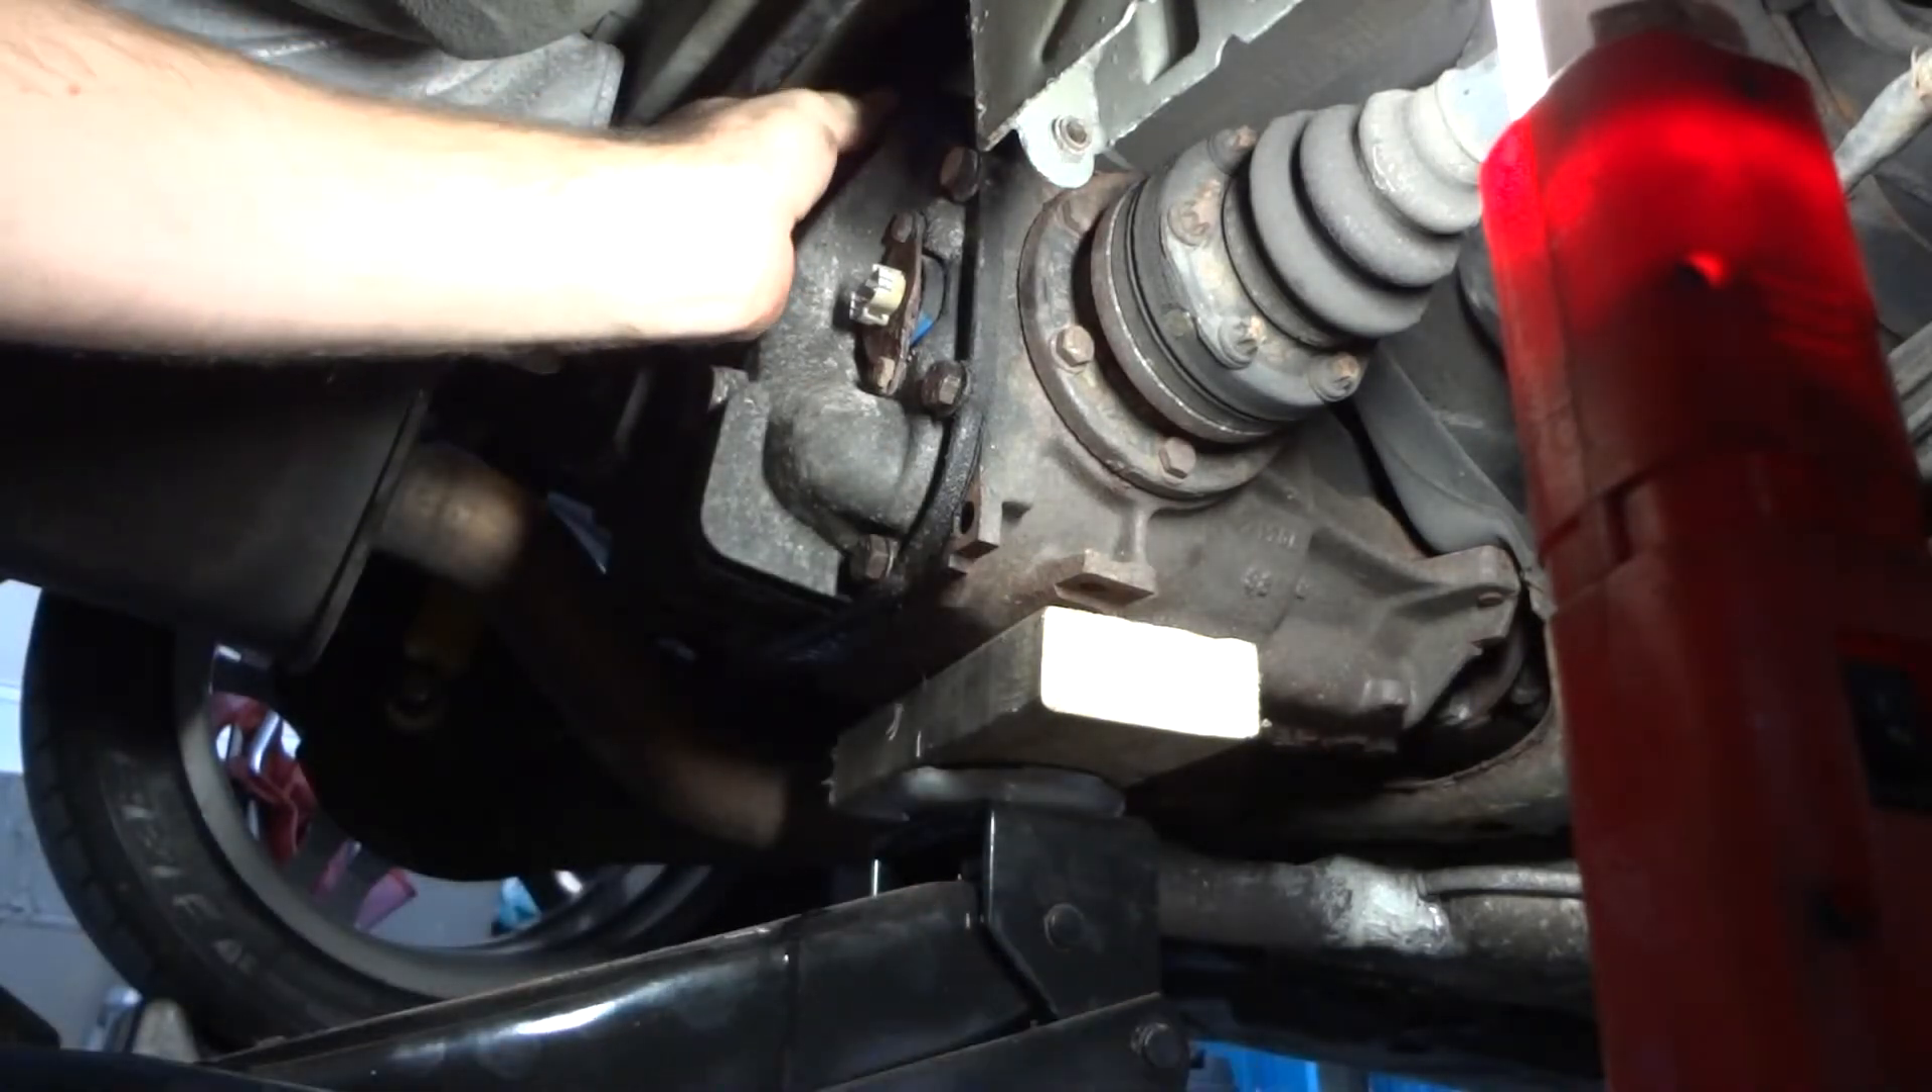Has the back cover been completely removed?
No.